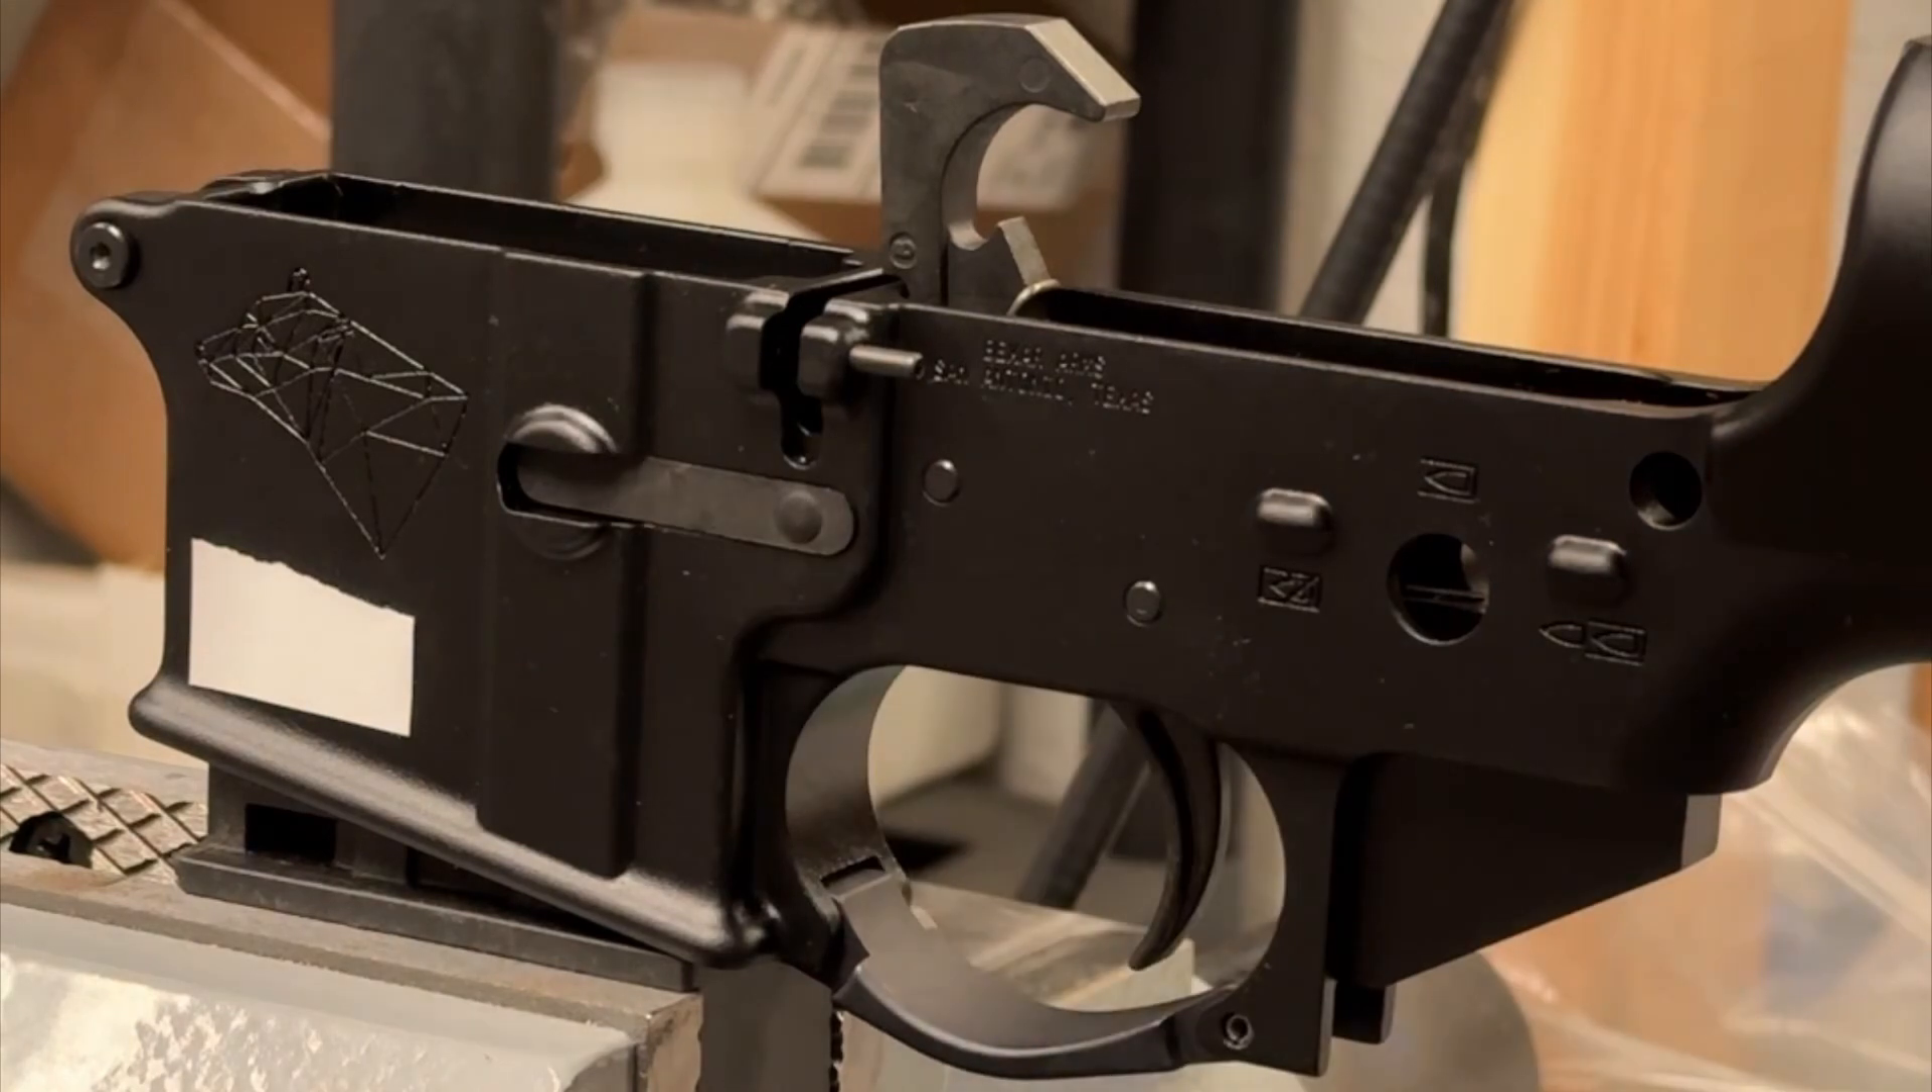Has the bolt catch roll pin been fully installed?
No.